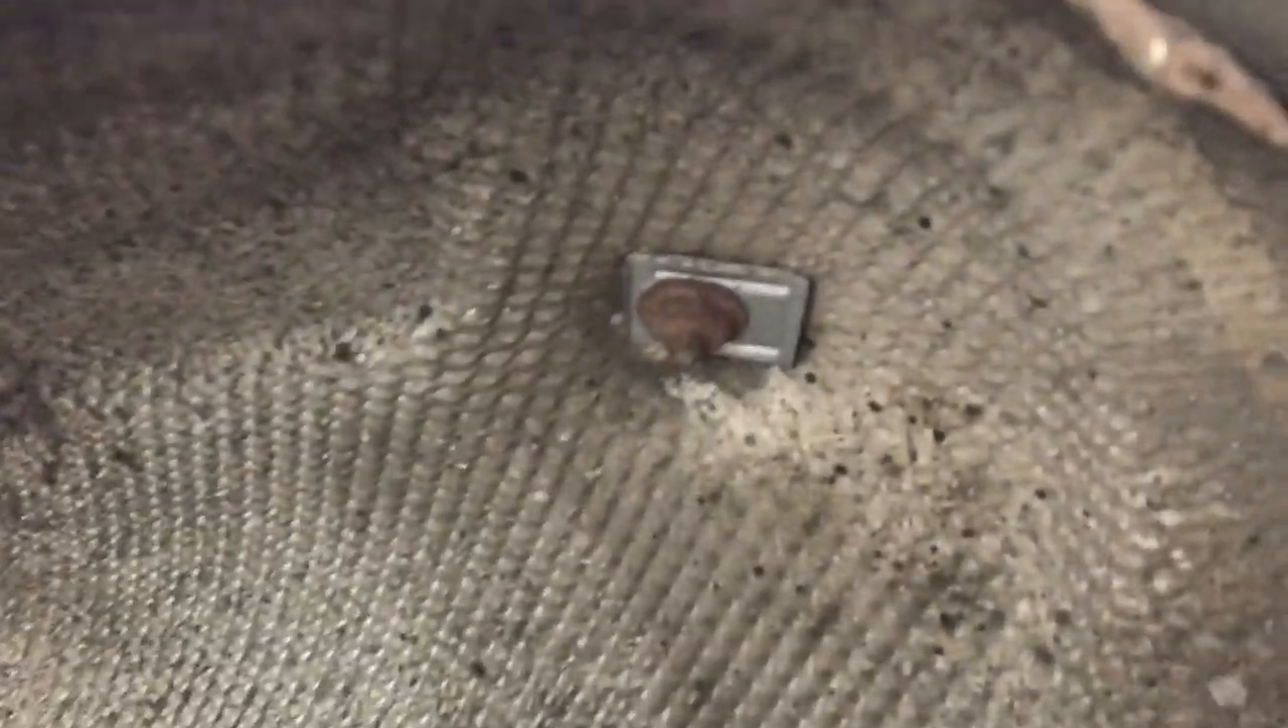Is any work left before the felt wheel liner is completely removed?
Yes.